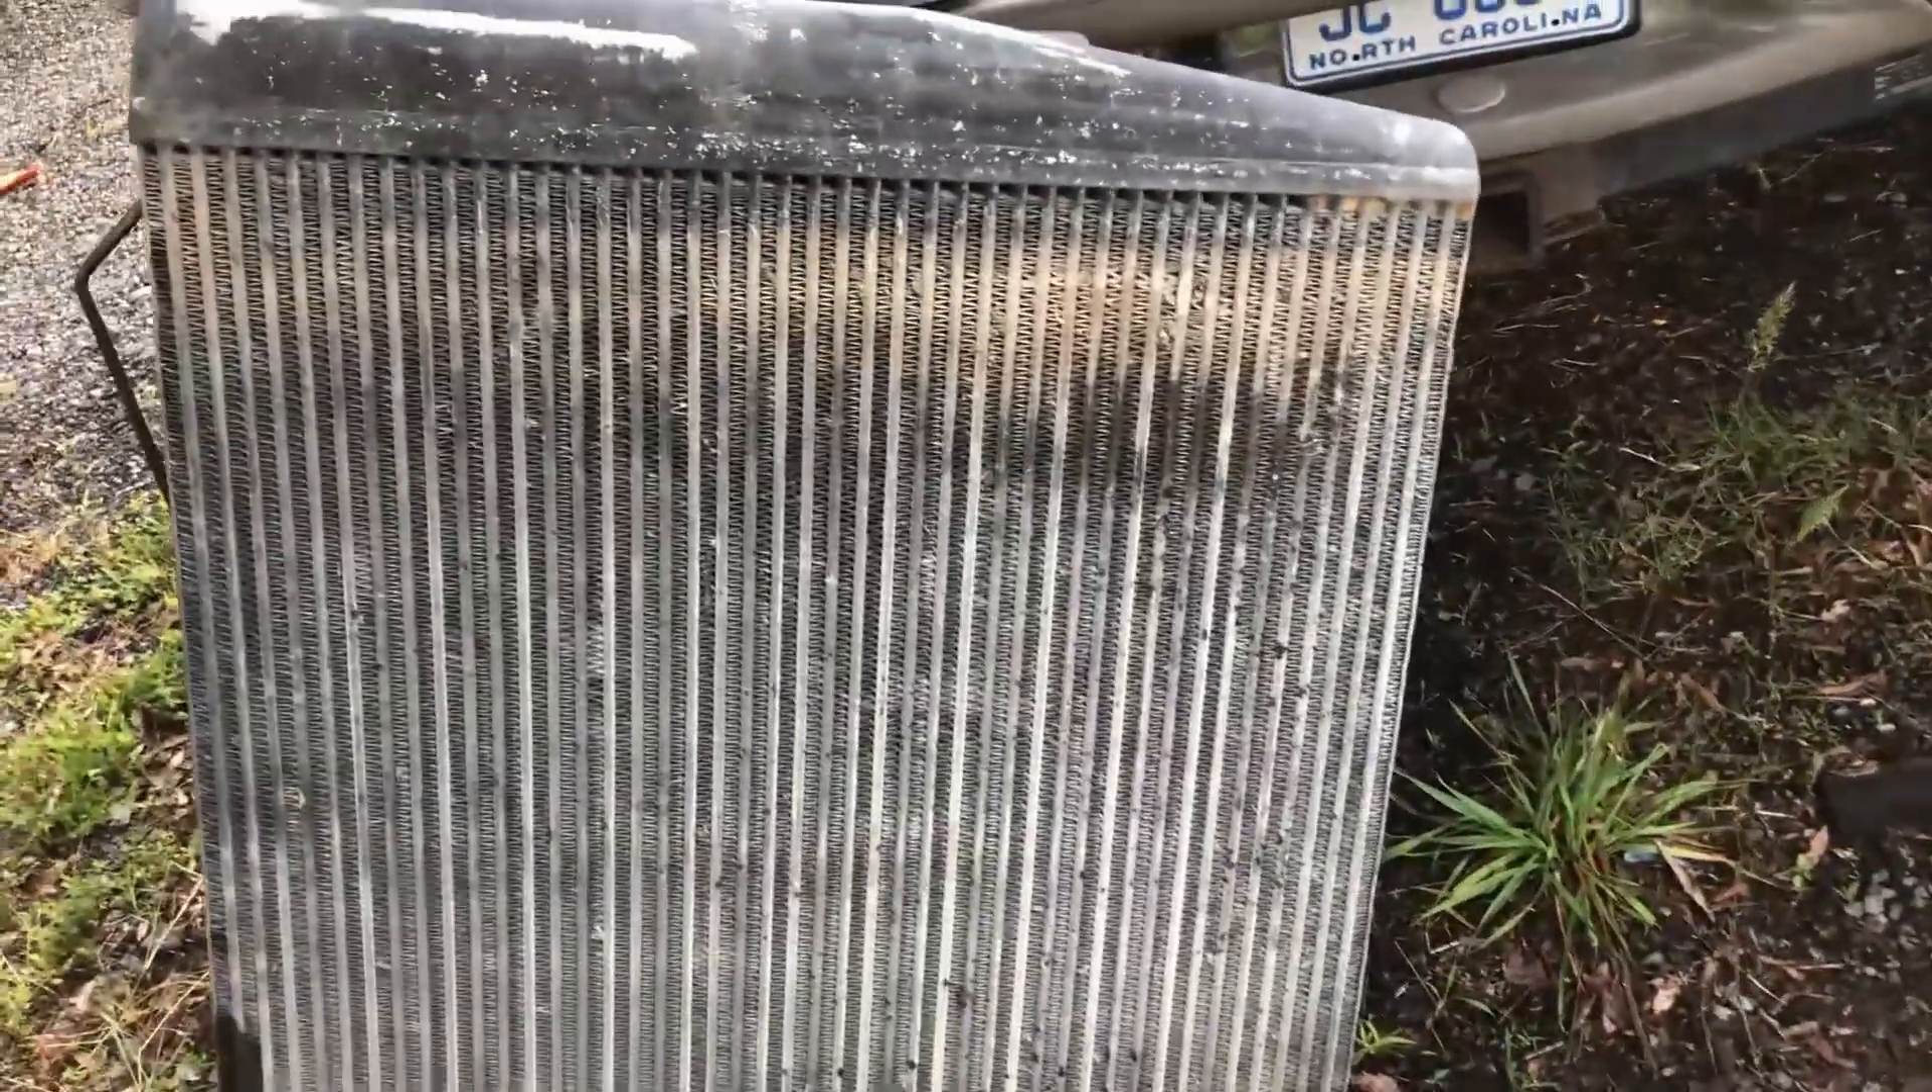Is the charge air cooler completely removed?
Yes.